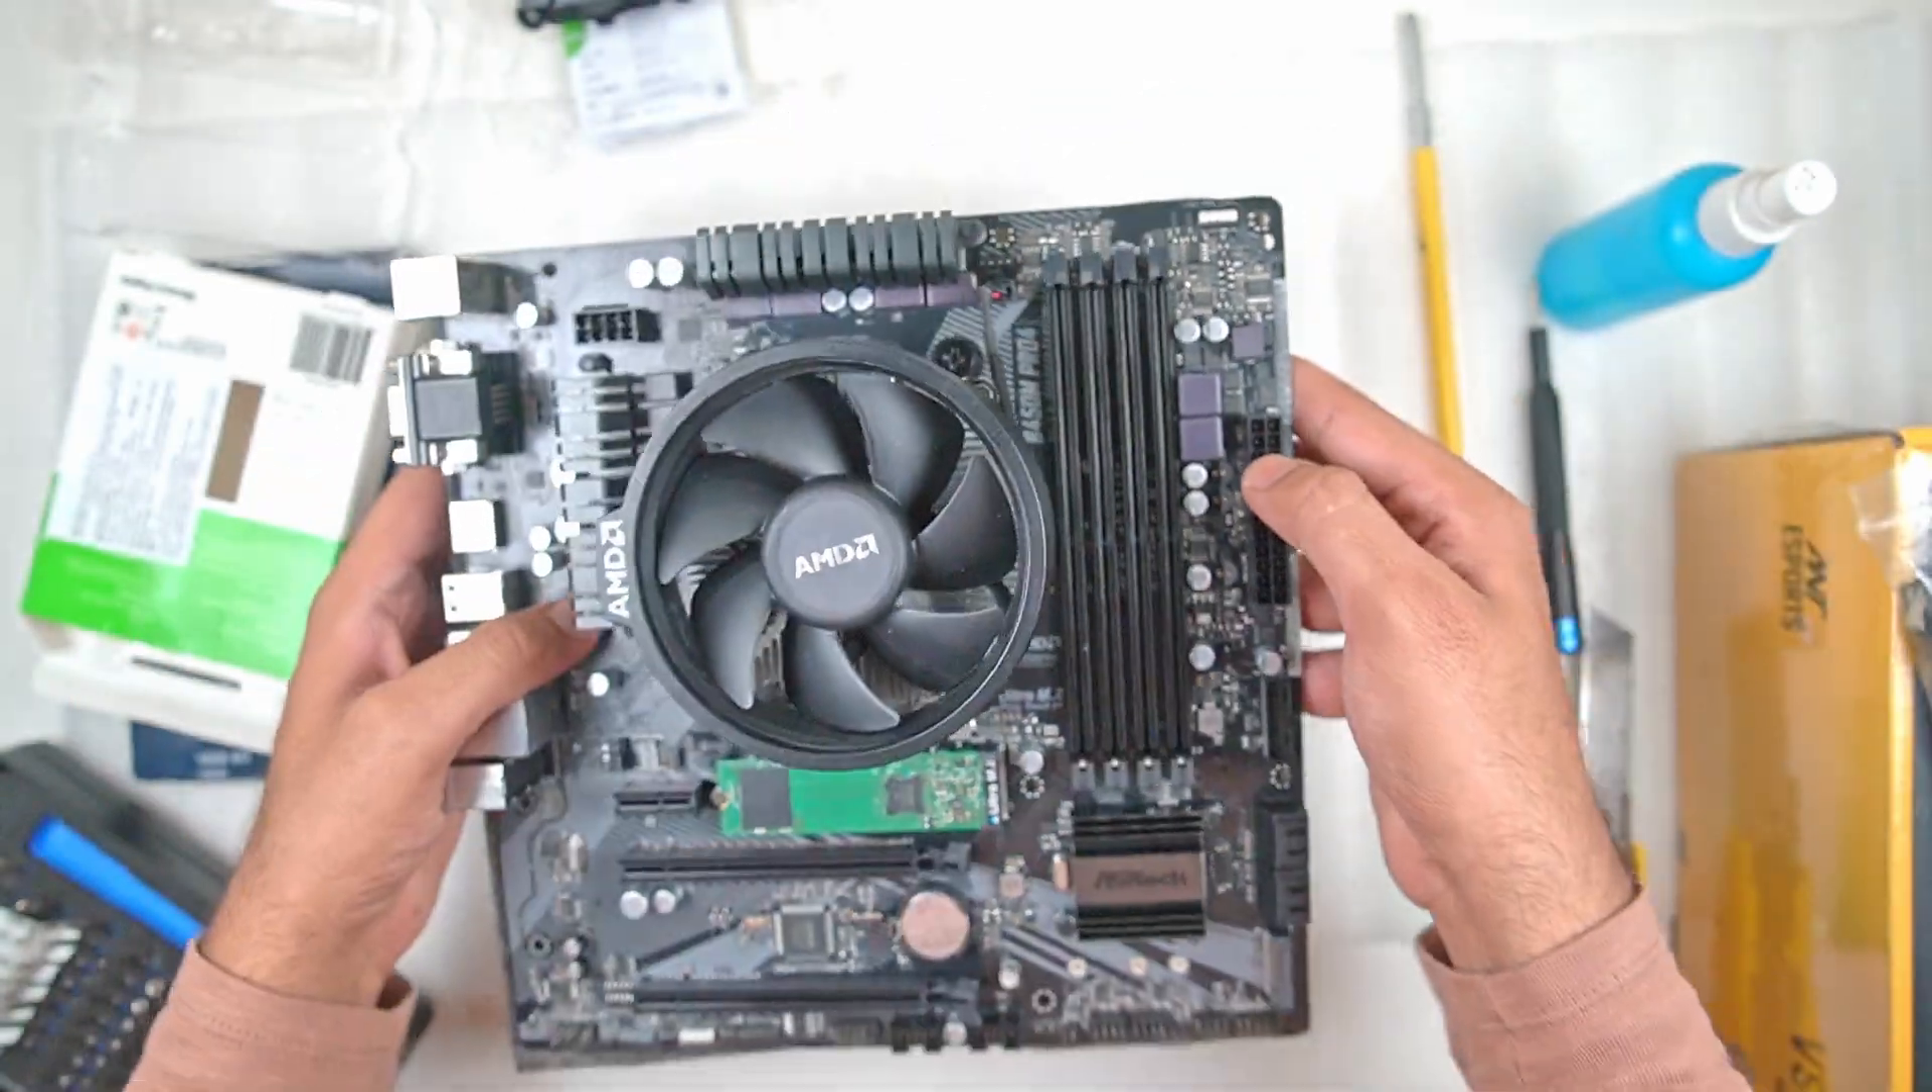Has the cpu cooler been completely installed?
Yes.